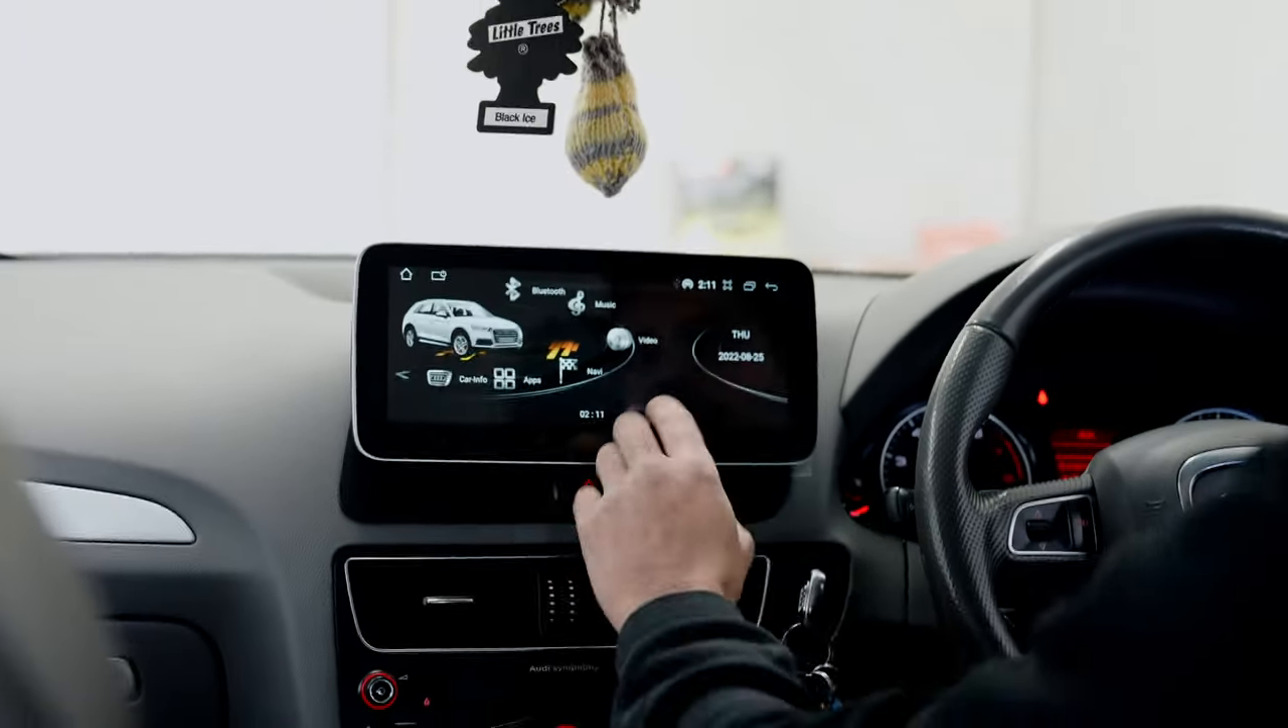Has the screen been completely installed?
Yes.